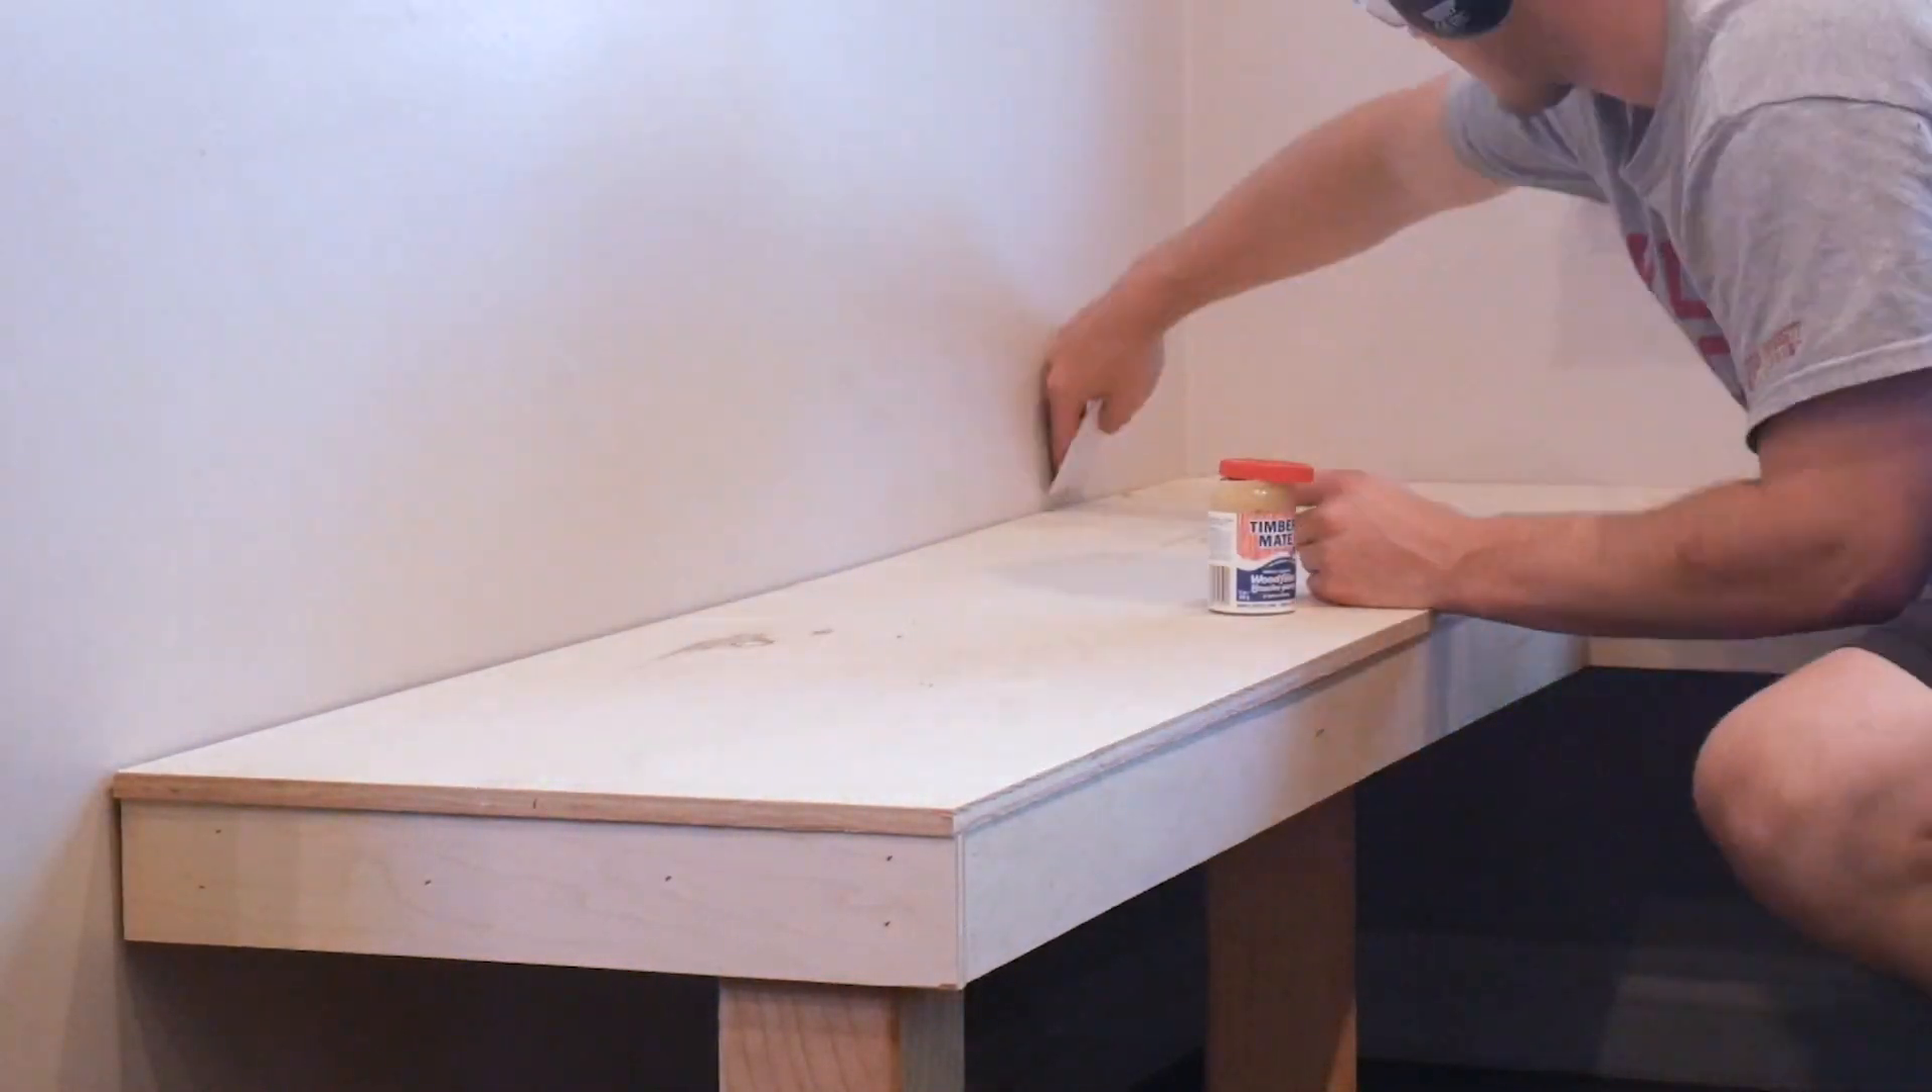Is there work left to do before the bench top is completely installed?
No.